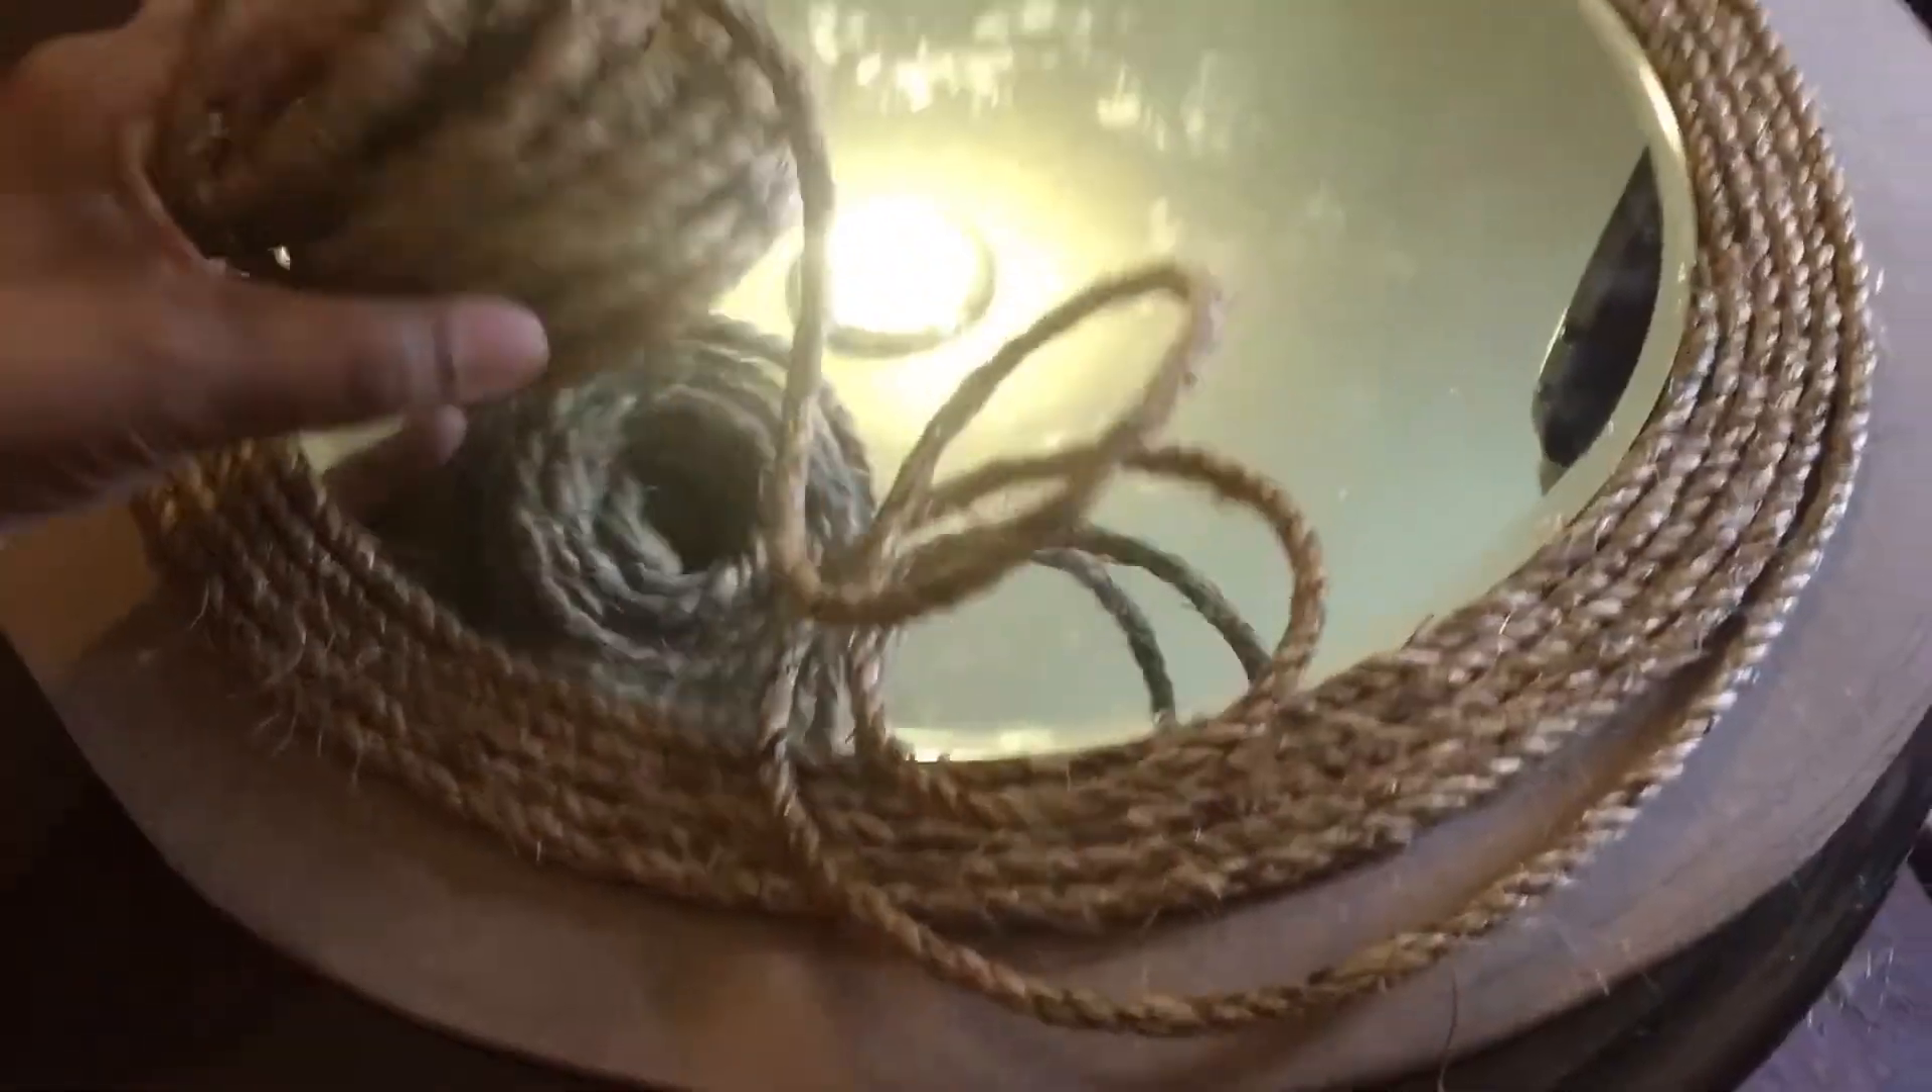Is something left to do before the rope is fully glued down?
Yes.